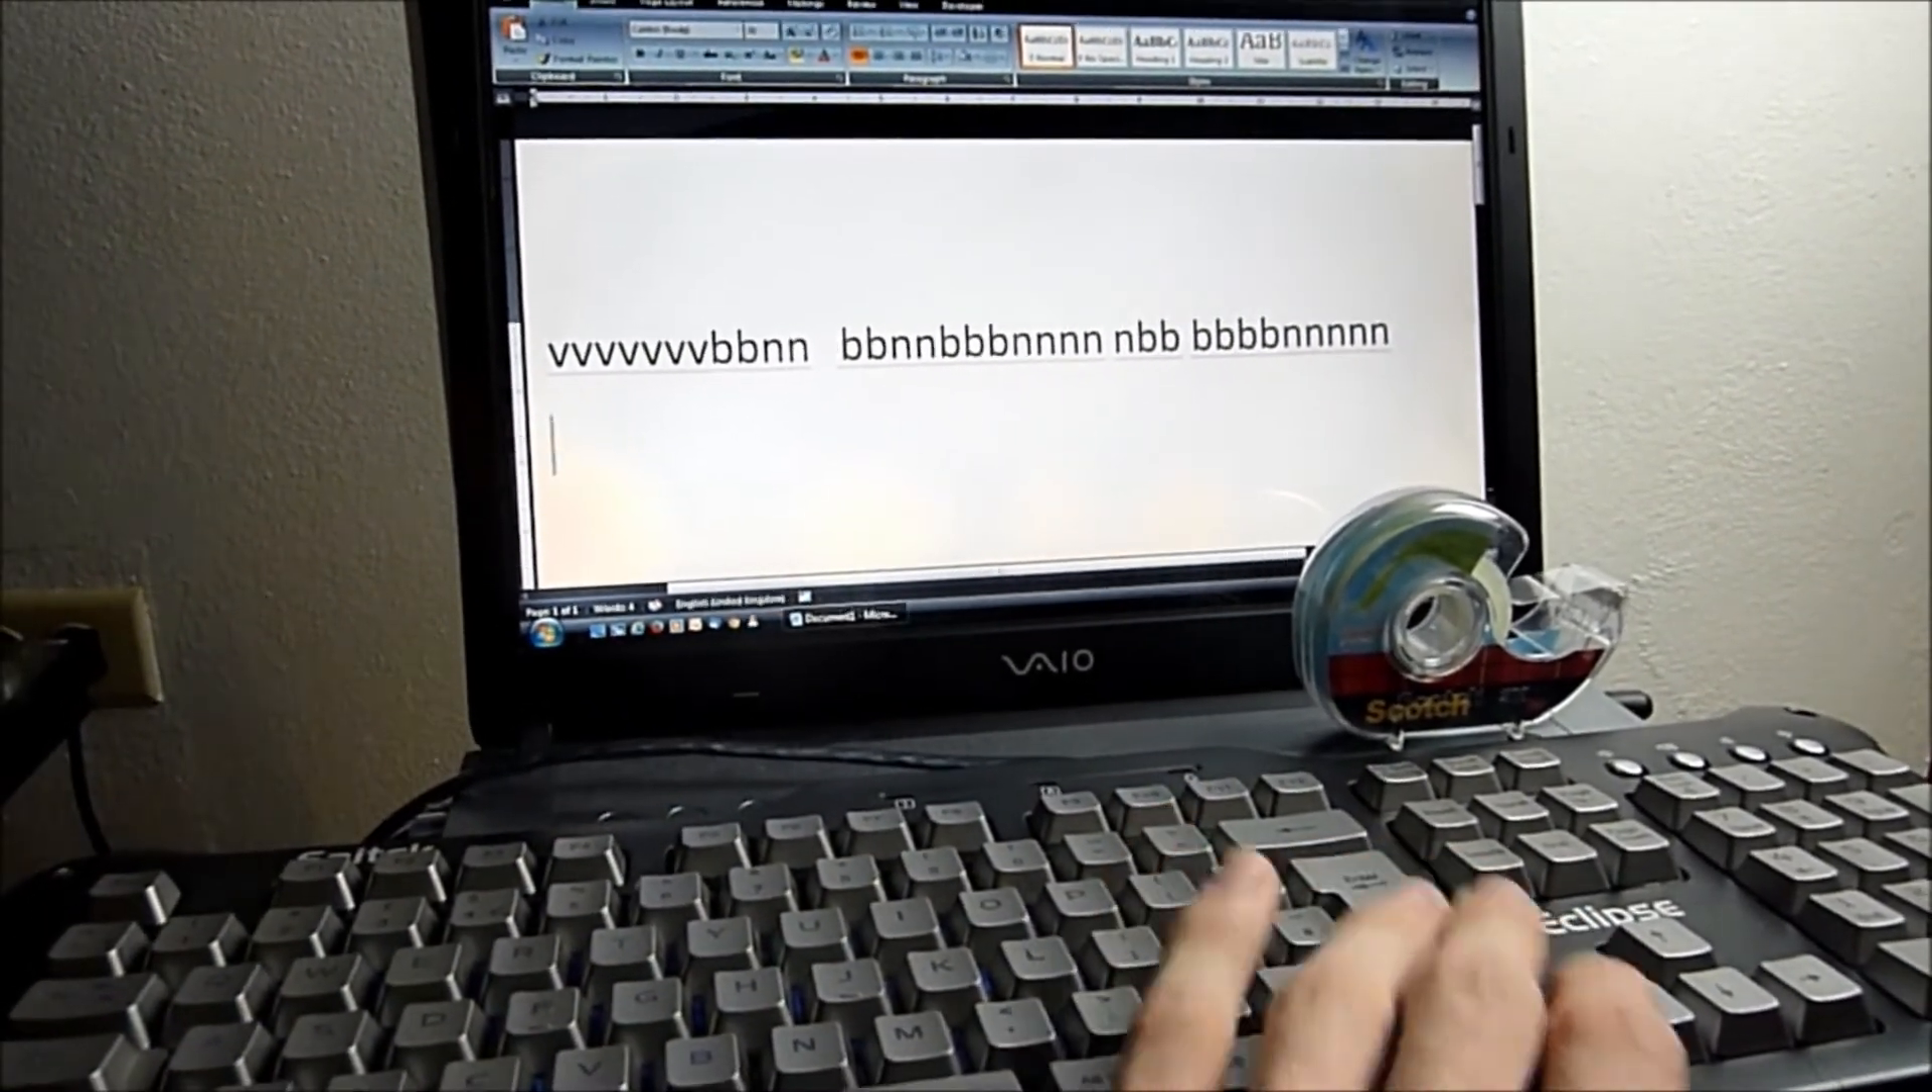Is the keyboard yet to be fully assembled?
No.